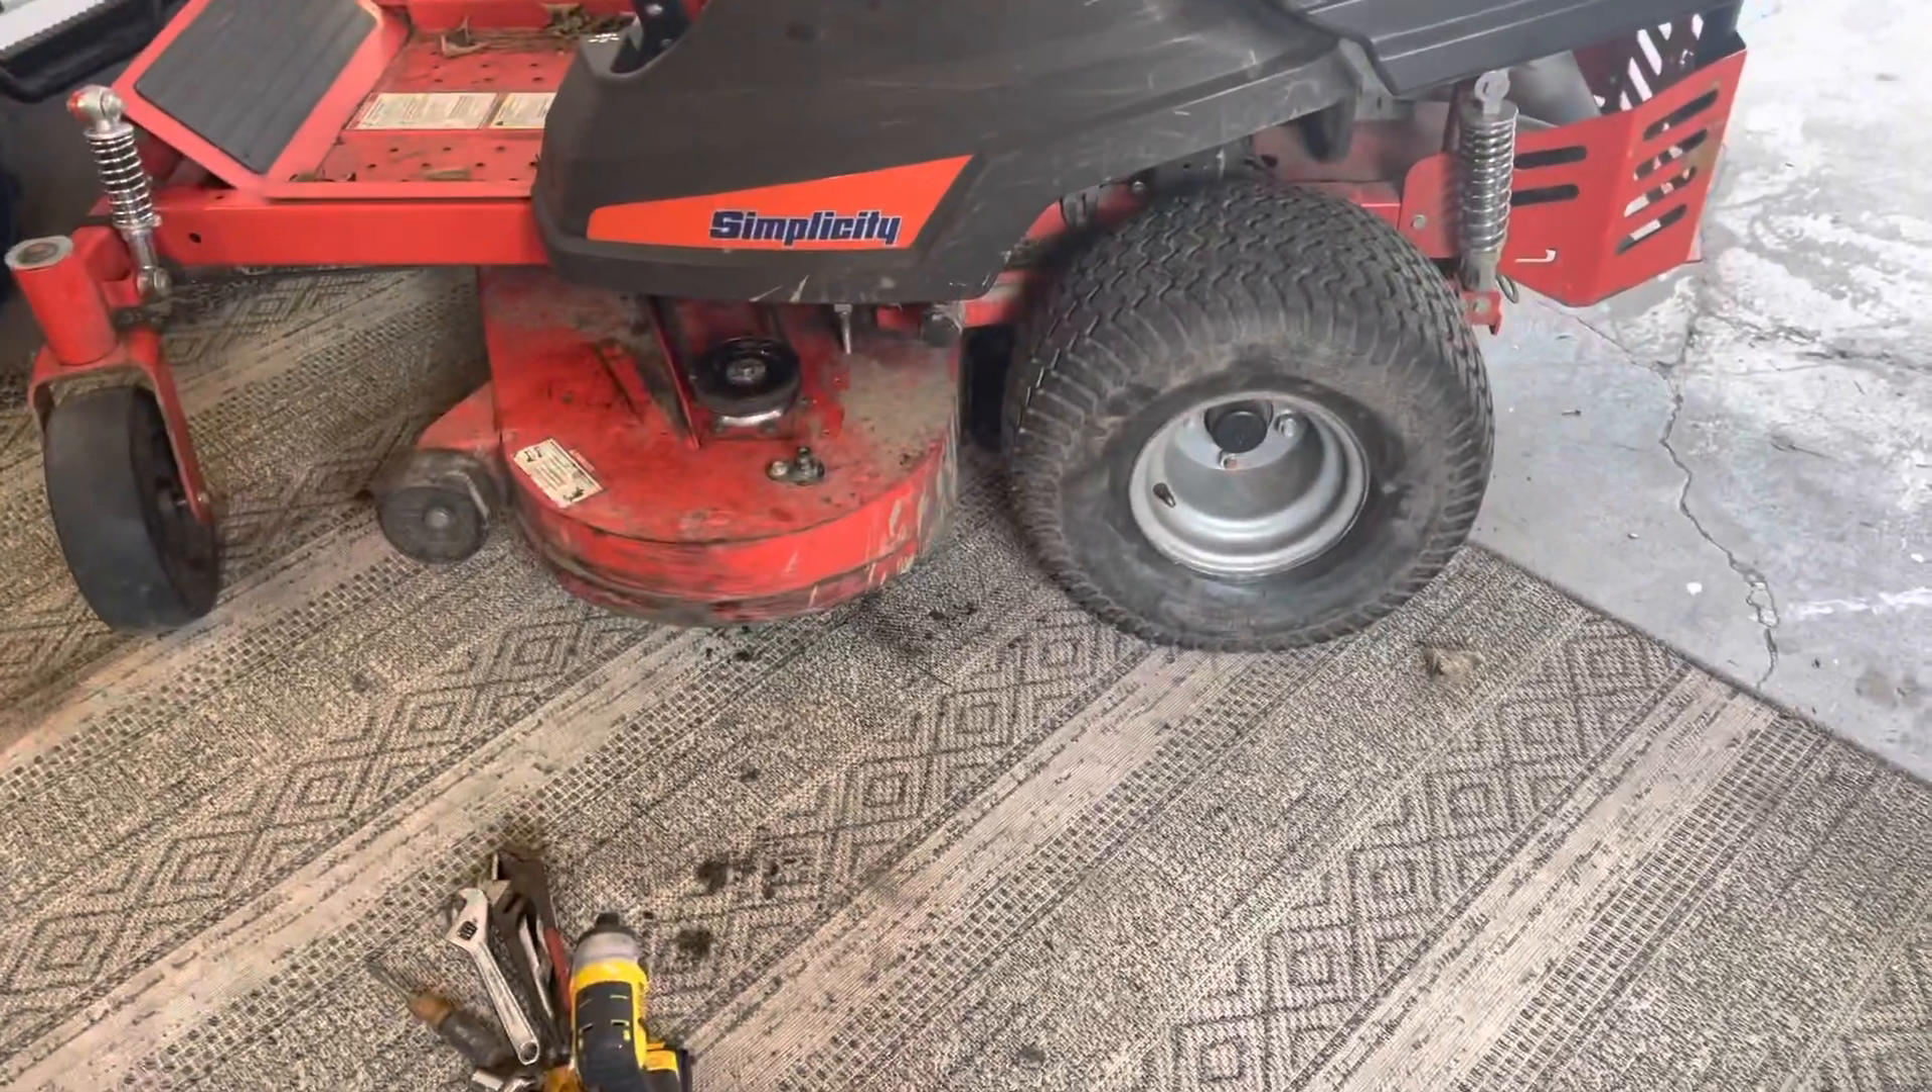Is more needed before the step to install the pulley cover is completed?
Yes.